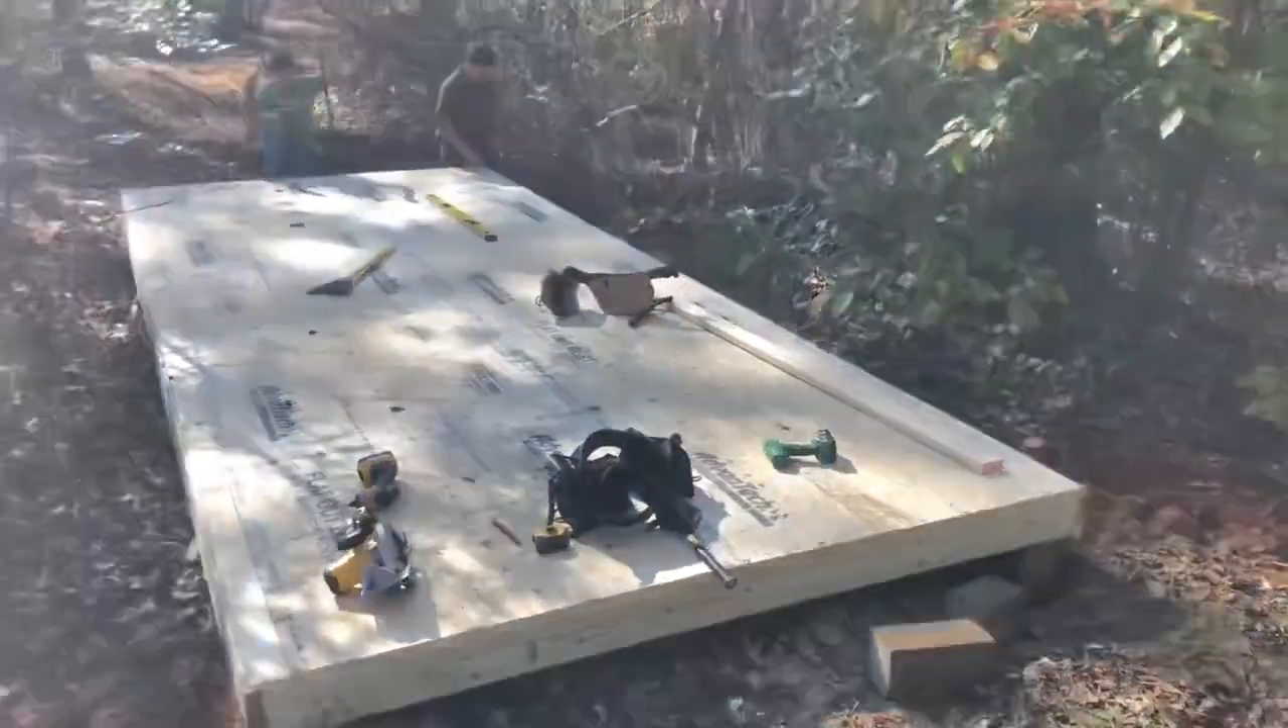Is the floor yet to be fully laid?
No.